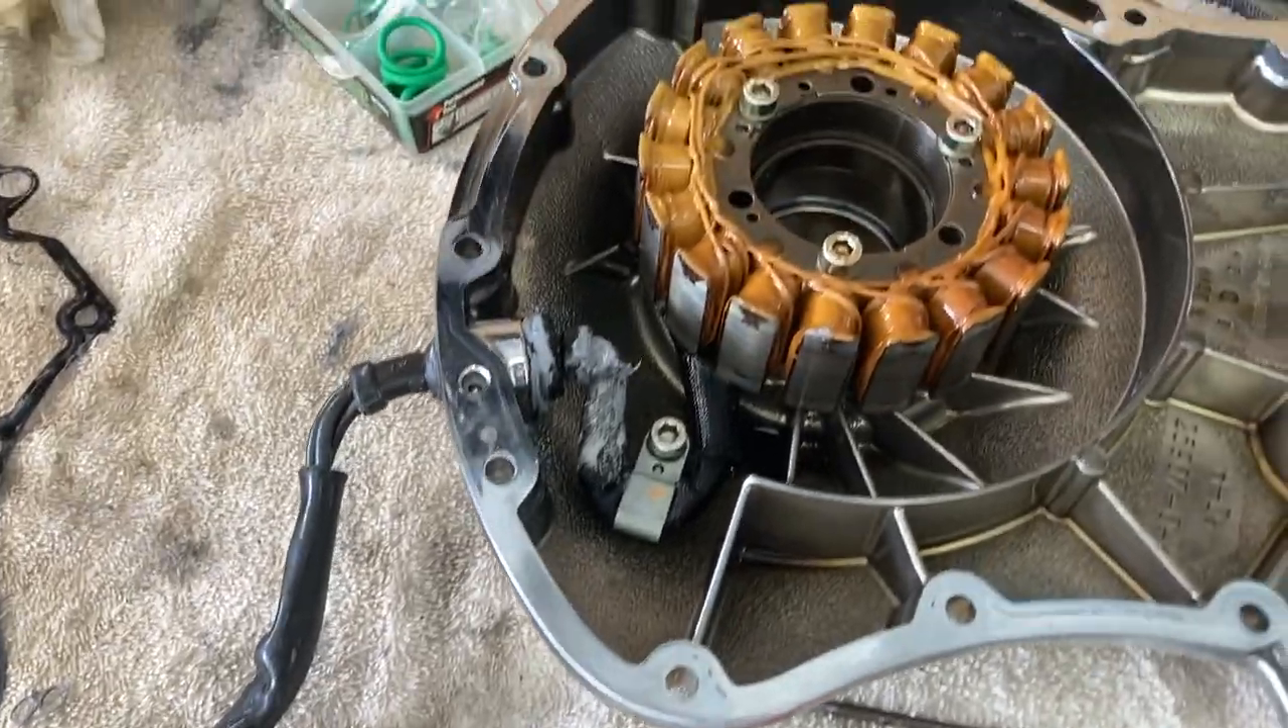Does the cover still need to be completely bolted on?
Yes.